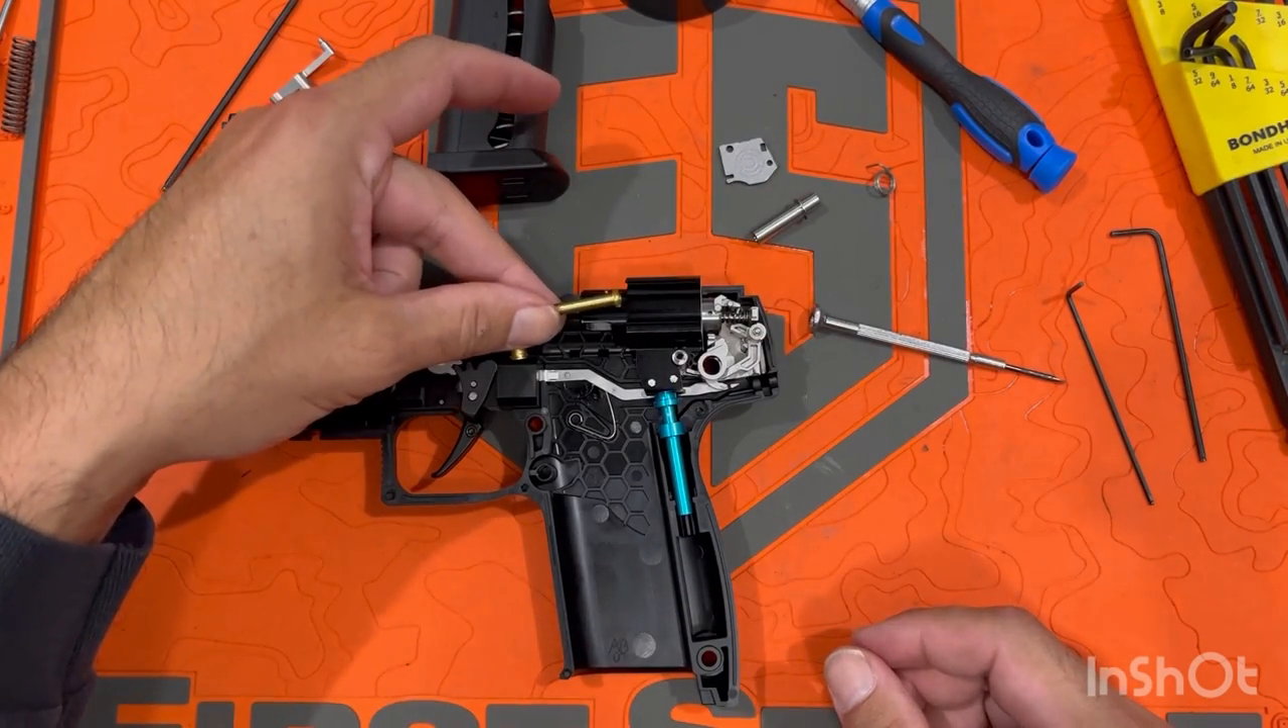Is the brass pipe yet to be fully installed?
Yes.